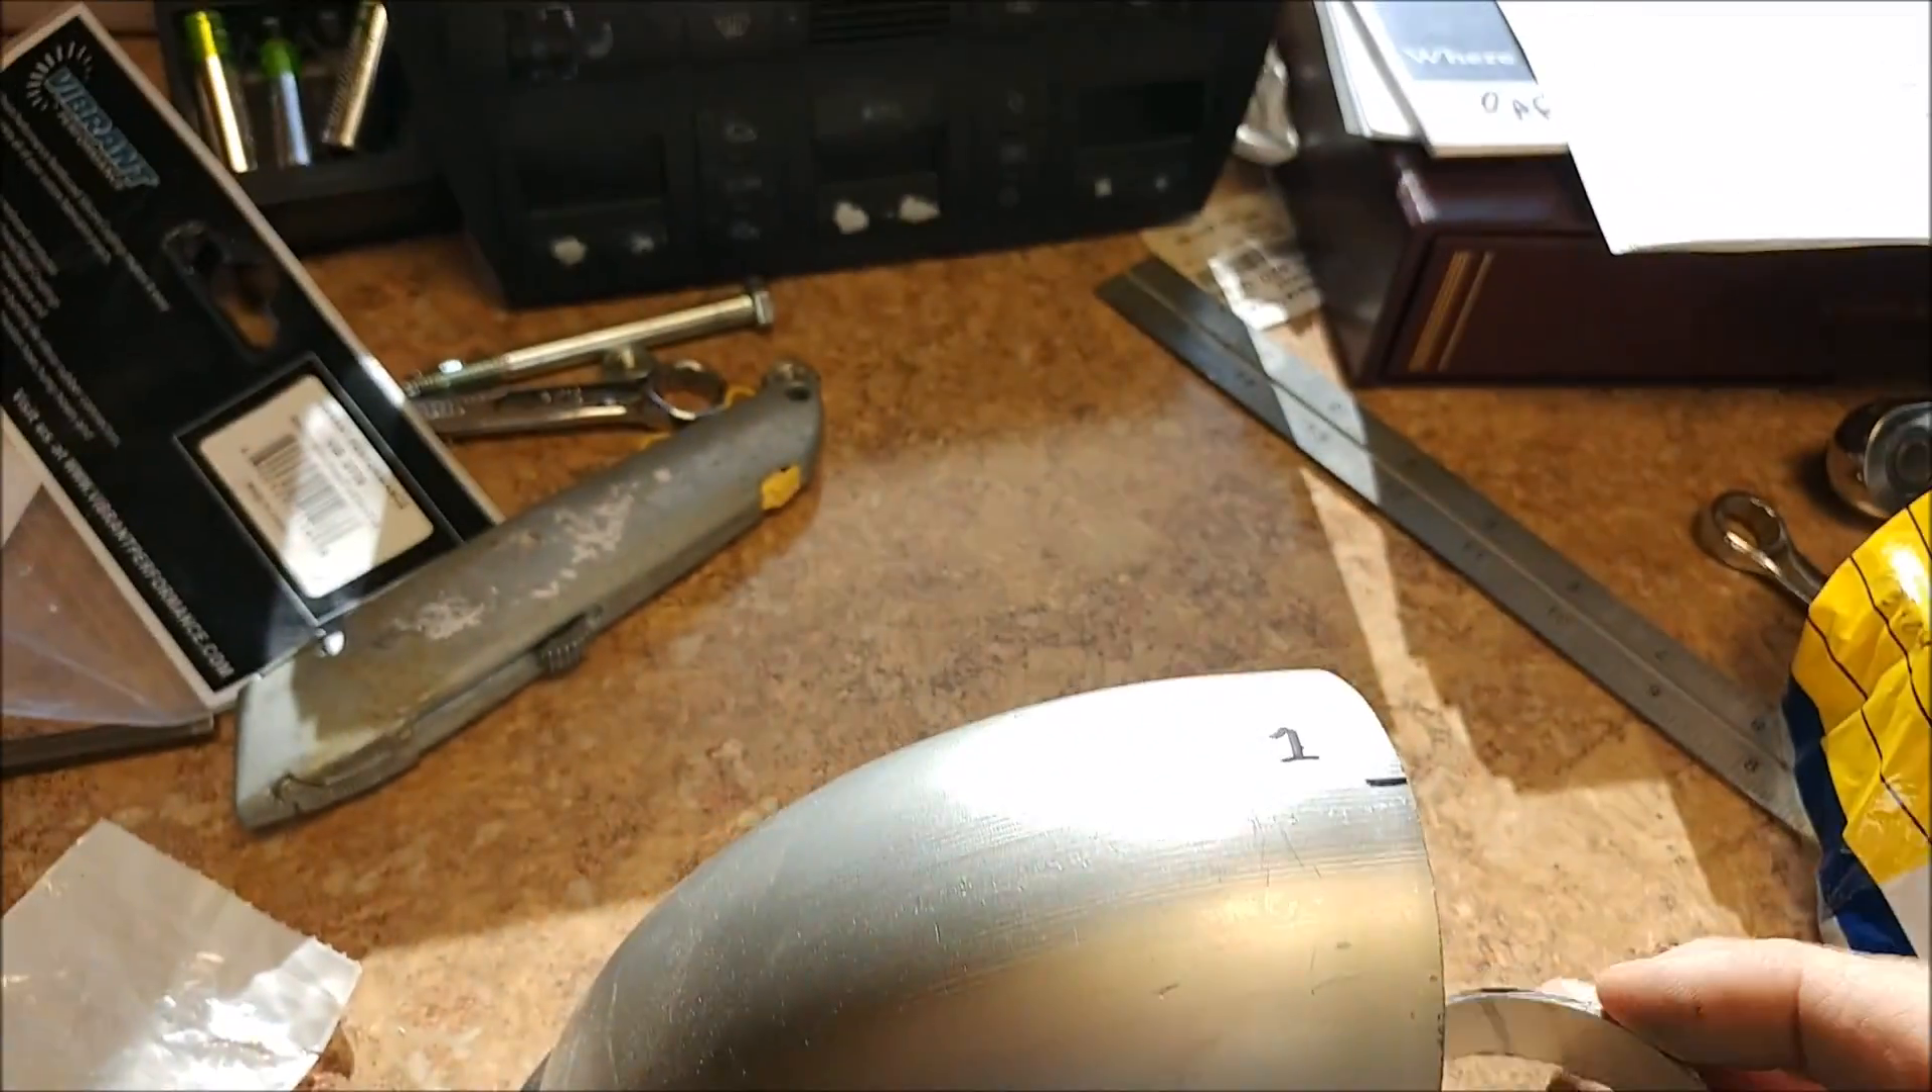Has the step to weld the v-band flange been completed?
No.